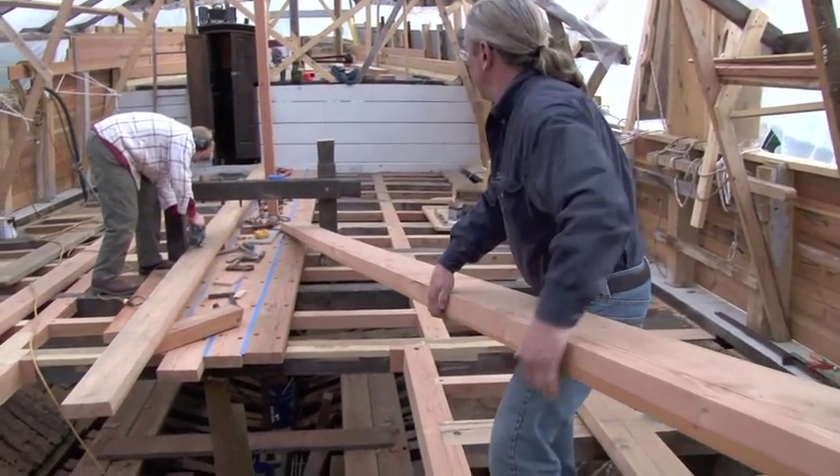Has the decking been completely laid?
No.